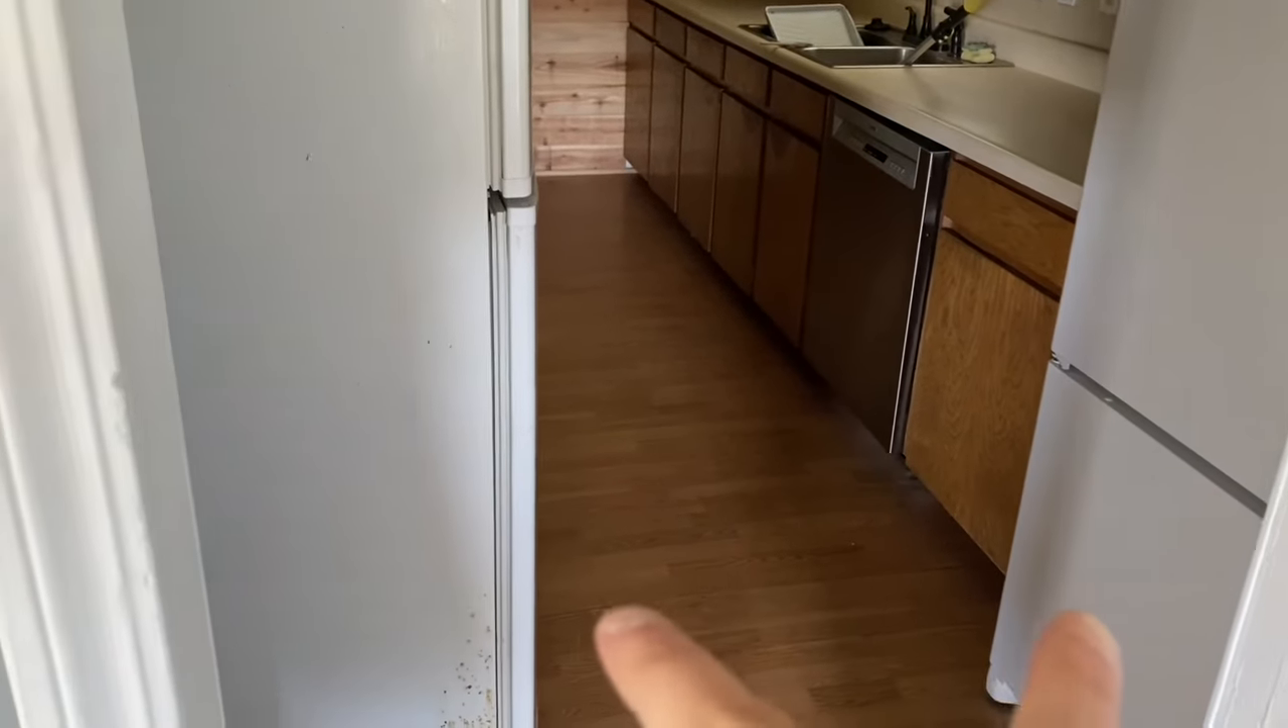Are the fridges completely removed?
No.